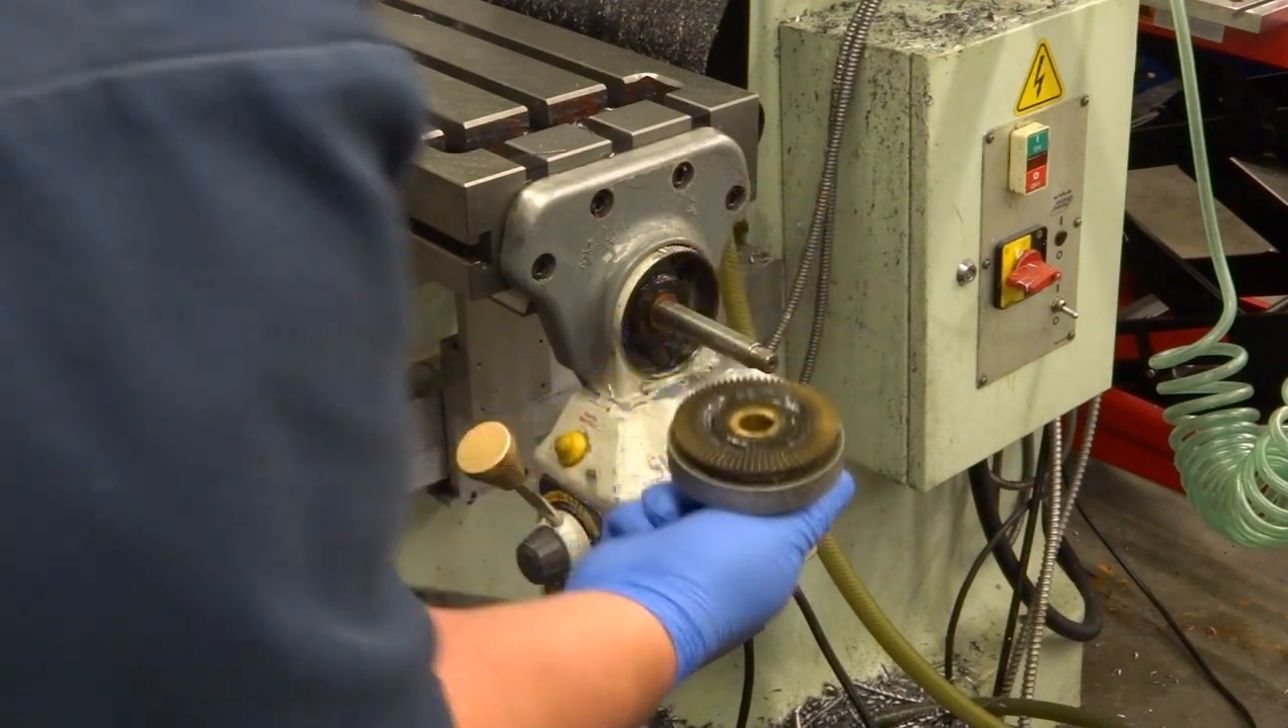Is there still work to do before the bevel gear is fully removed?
No.